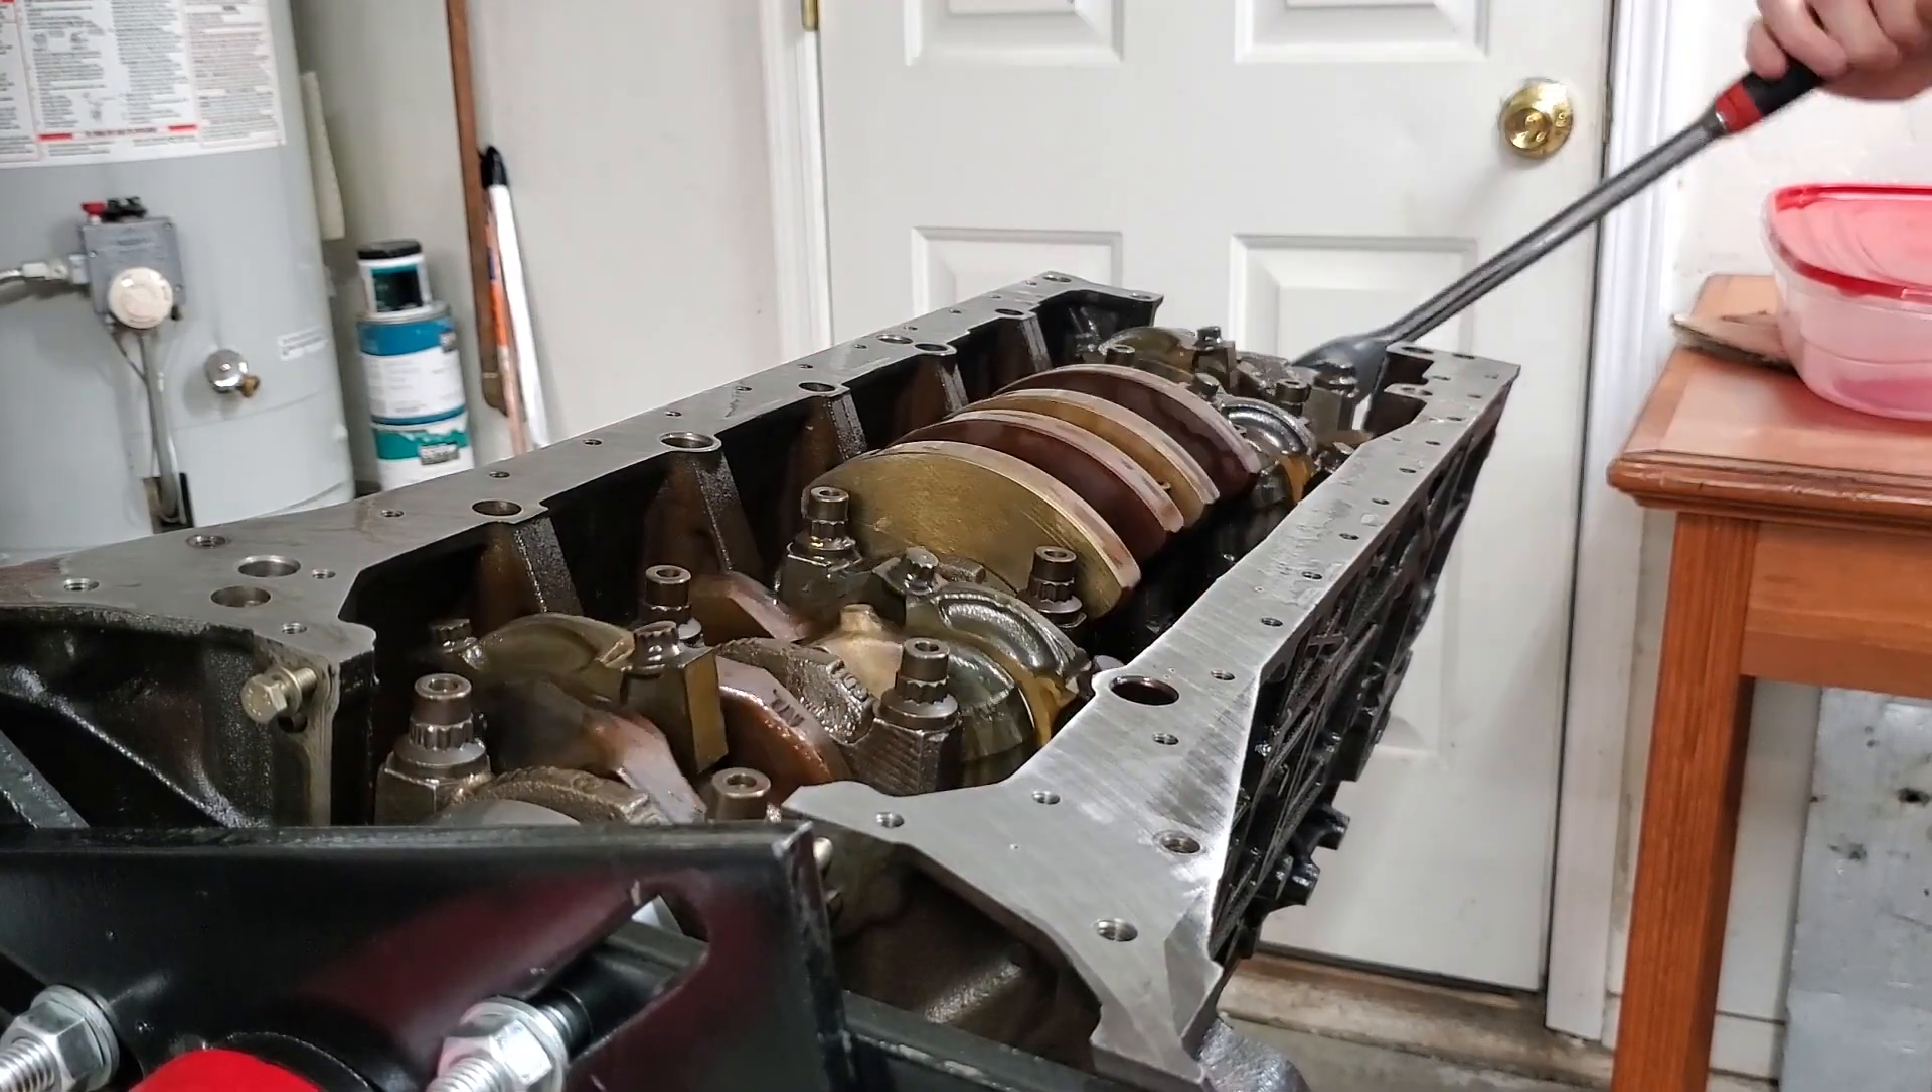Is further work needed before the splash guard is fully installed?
Yes.